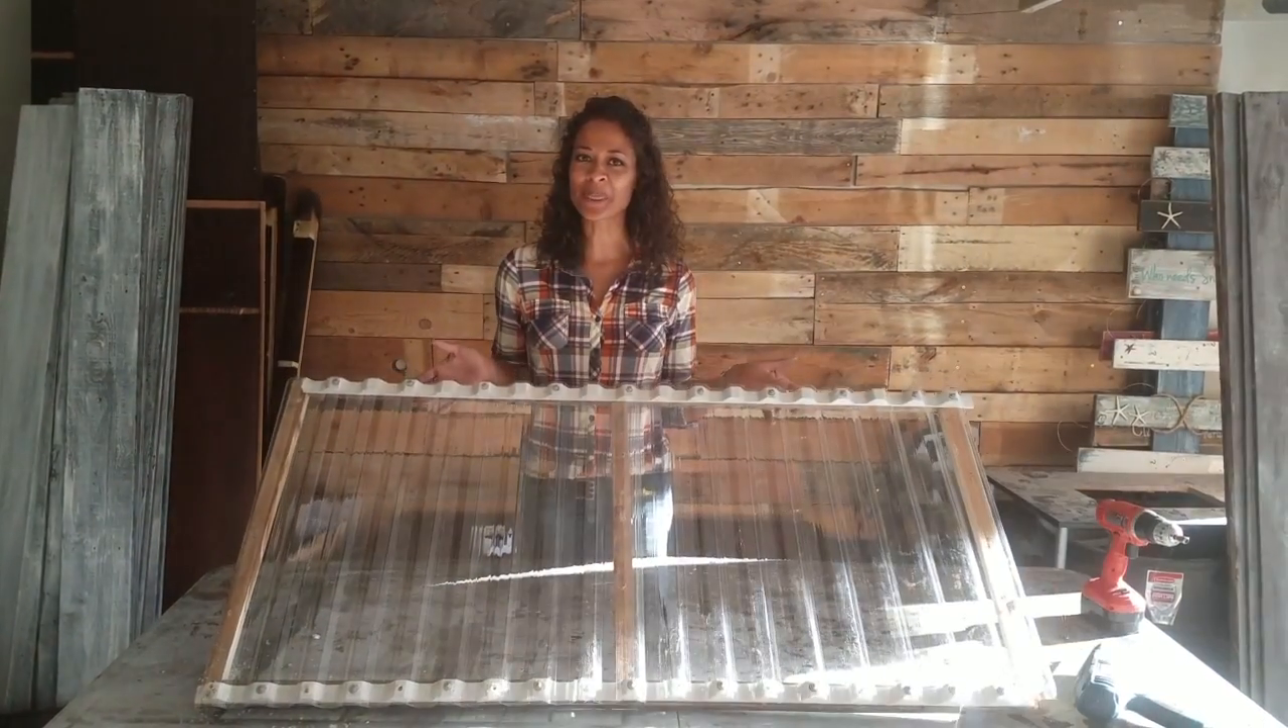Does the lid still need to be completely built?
No.